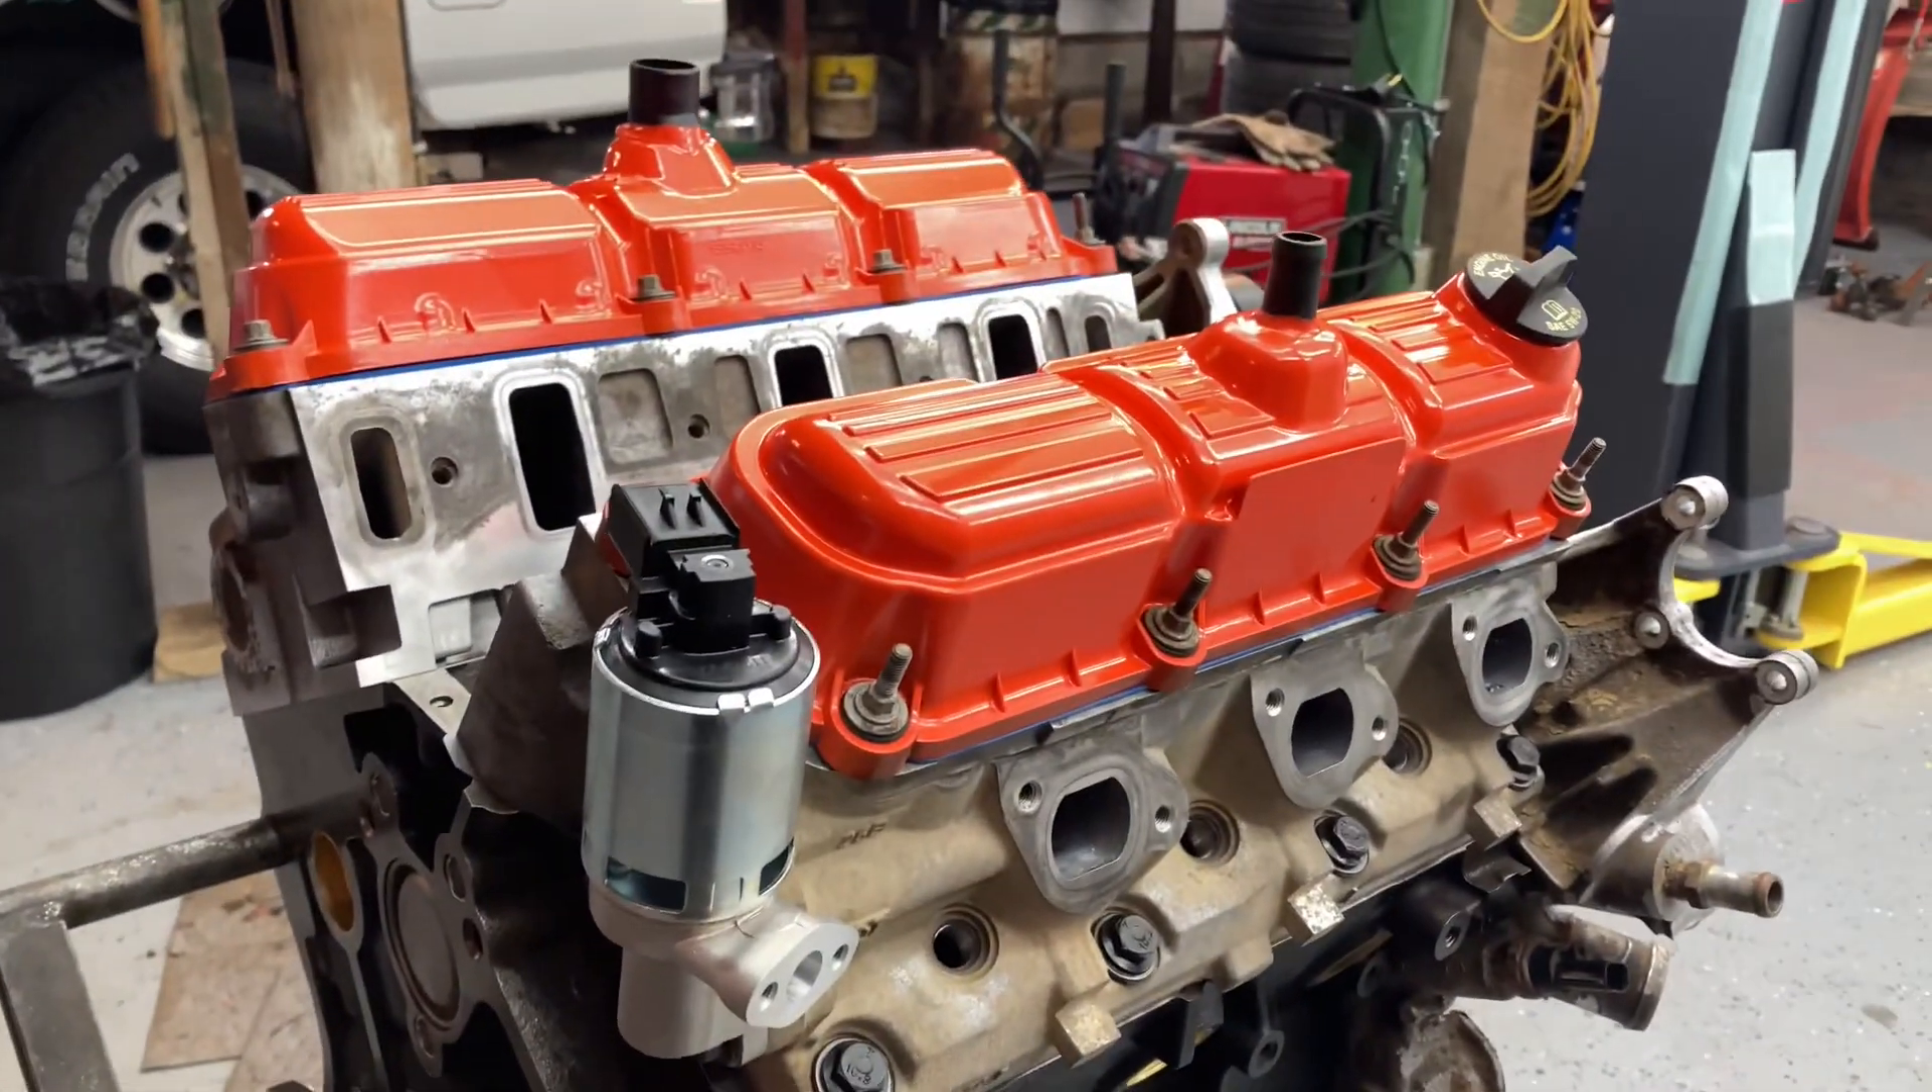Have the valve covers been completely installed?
Yes.